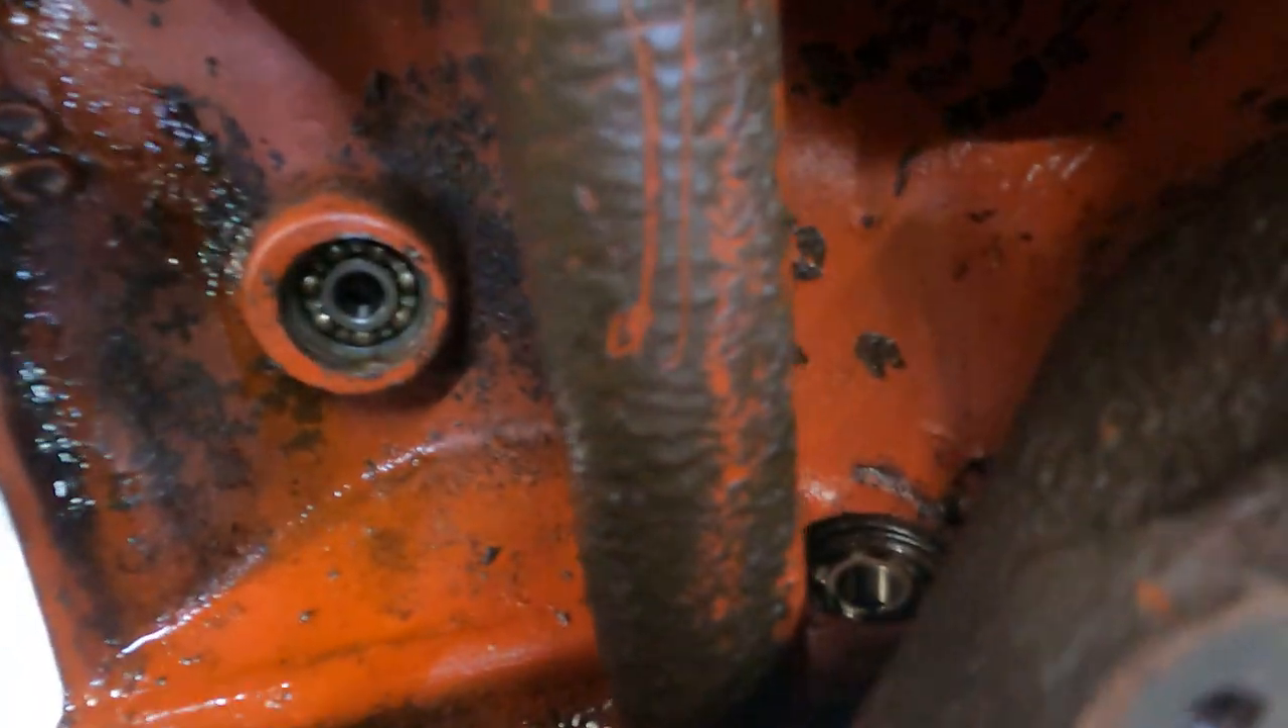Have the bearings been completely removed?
No.